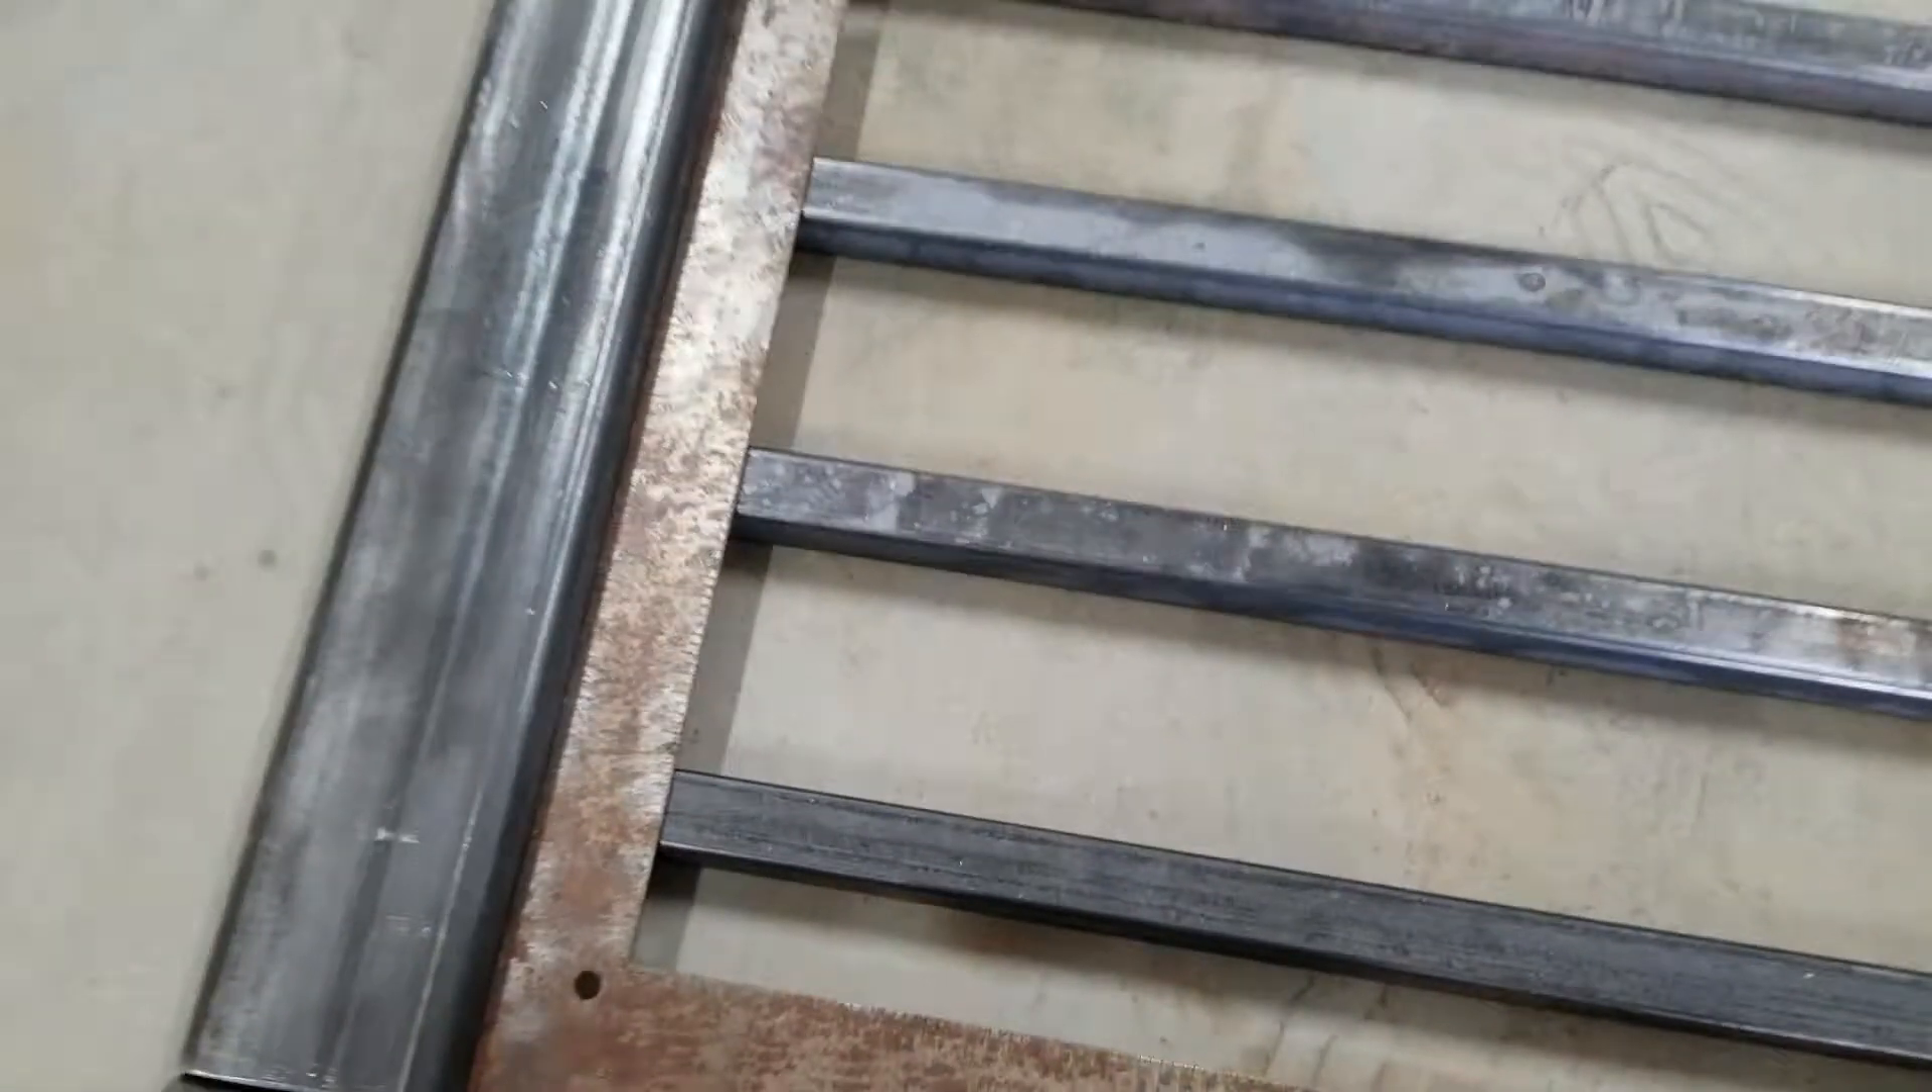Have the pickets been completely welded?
No.